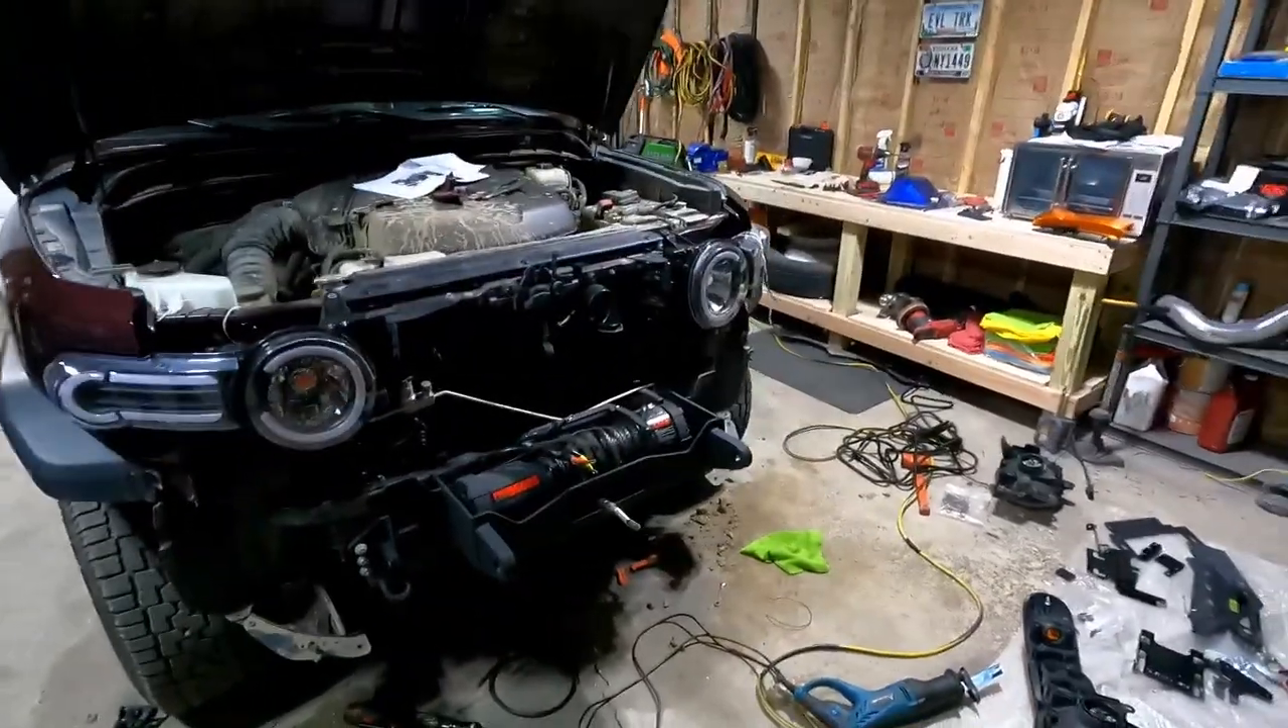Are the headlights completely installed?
Yes.